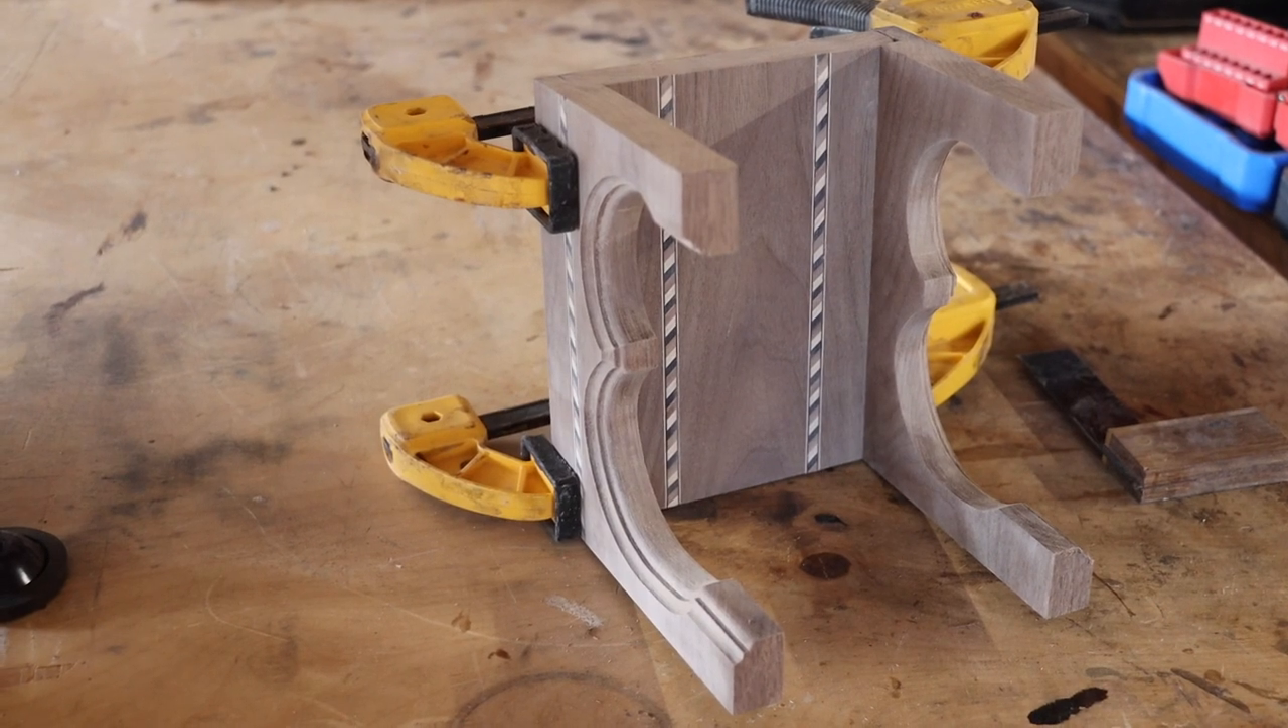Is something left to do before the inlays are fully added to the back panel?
No.